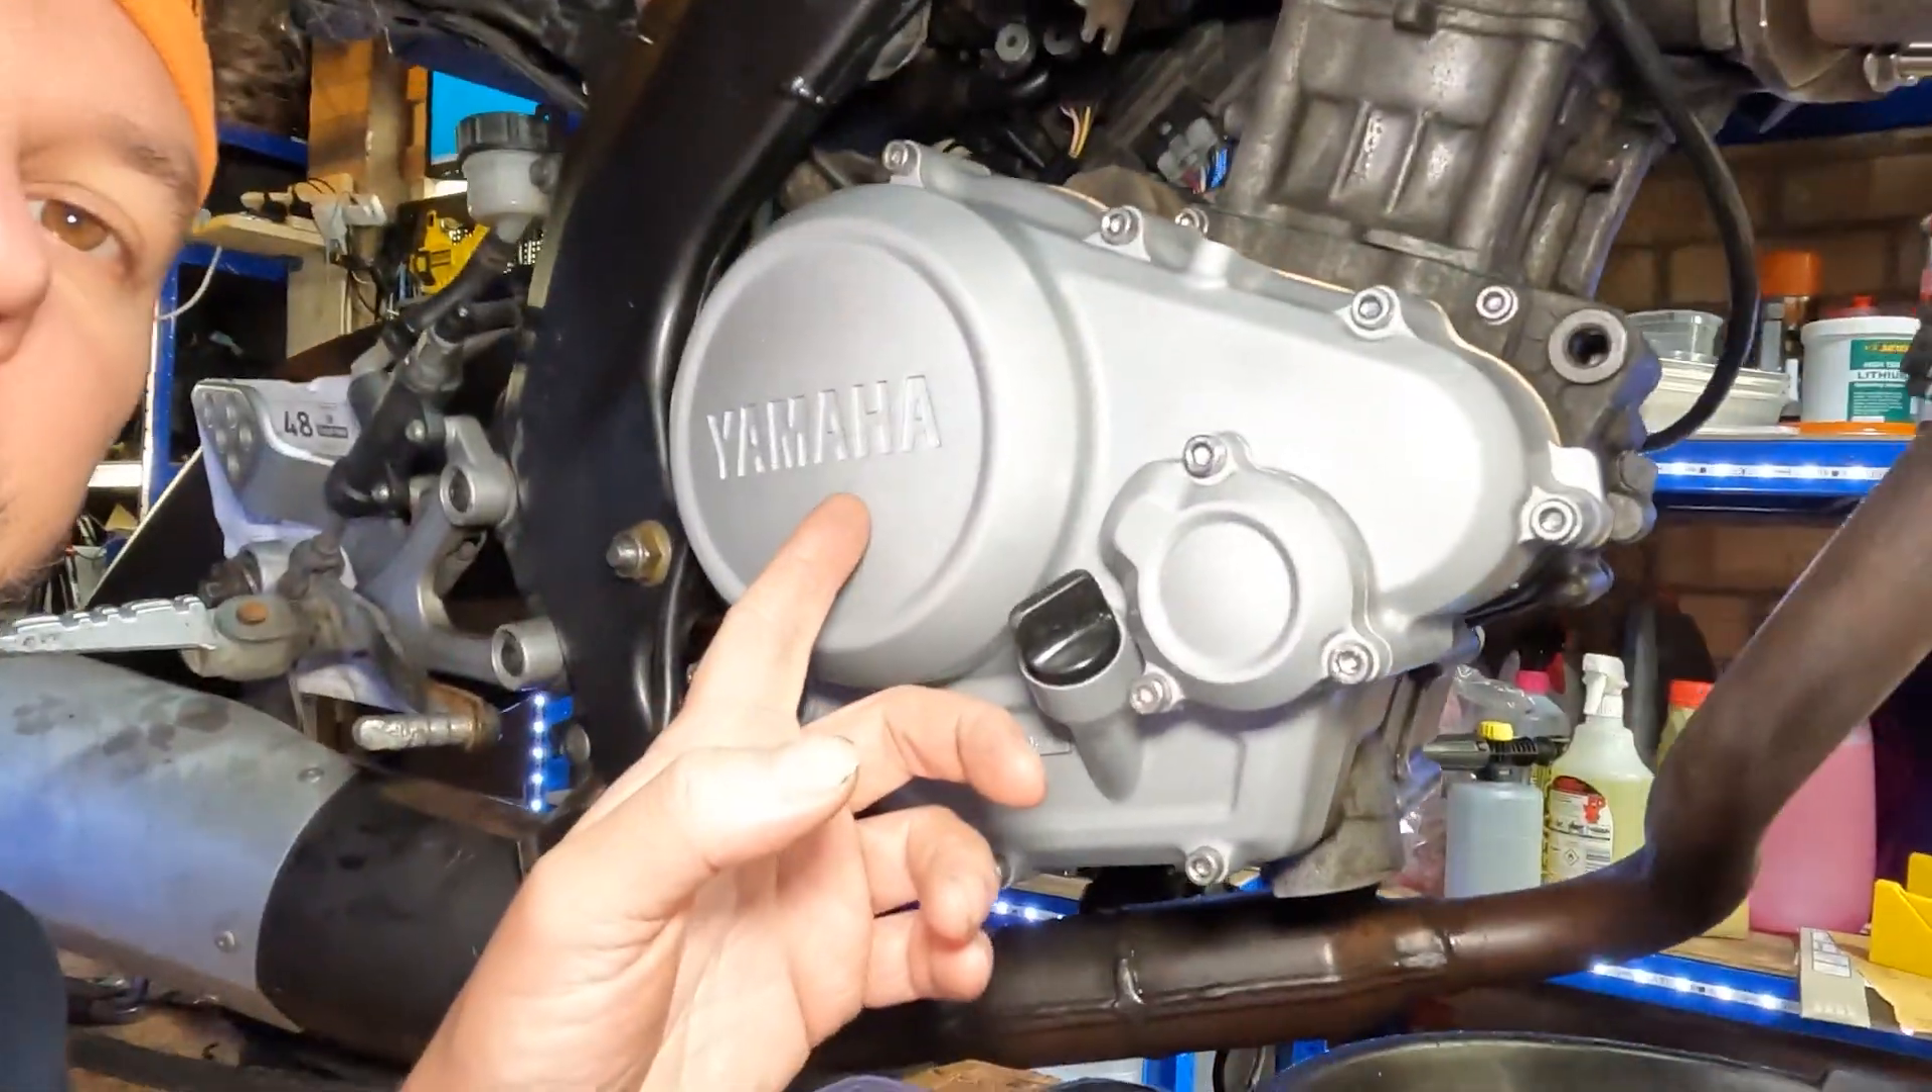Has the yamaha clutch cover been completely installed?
Yes.